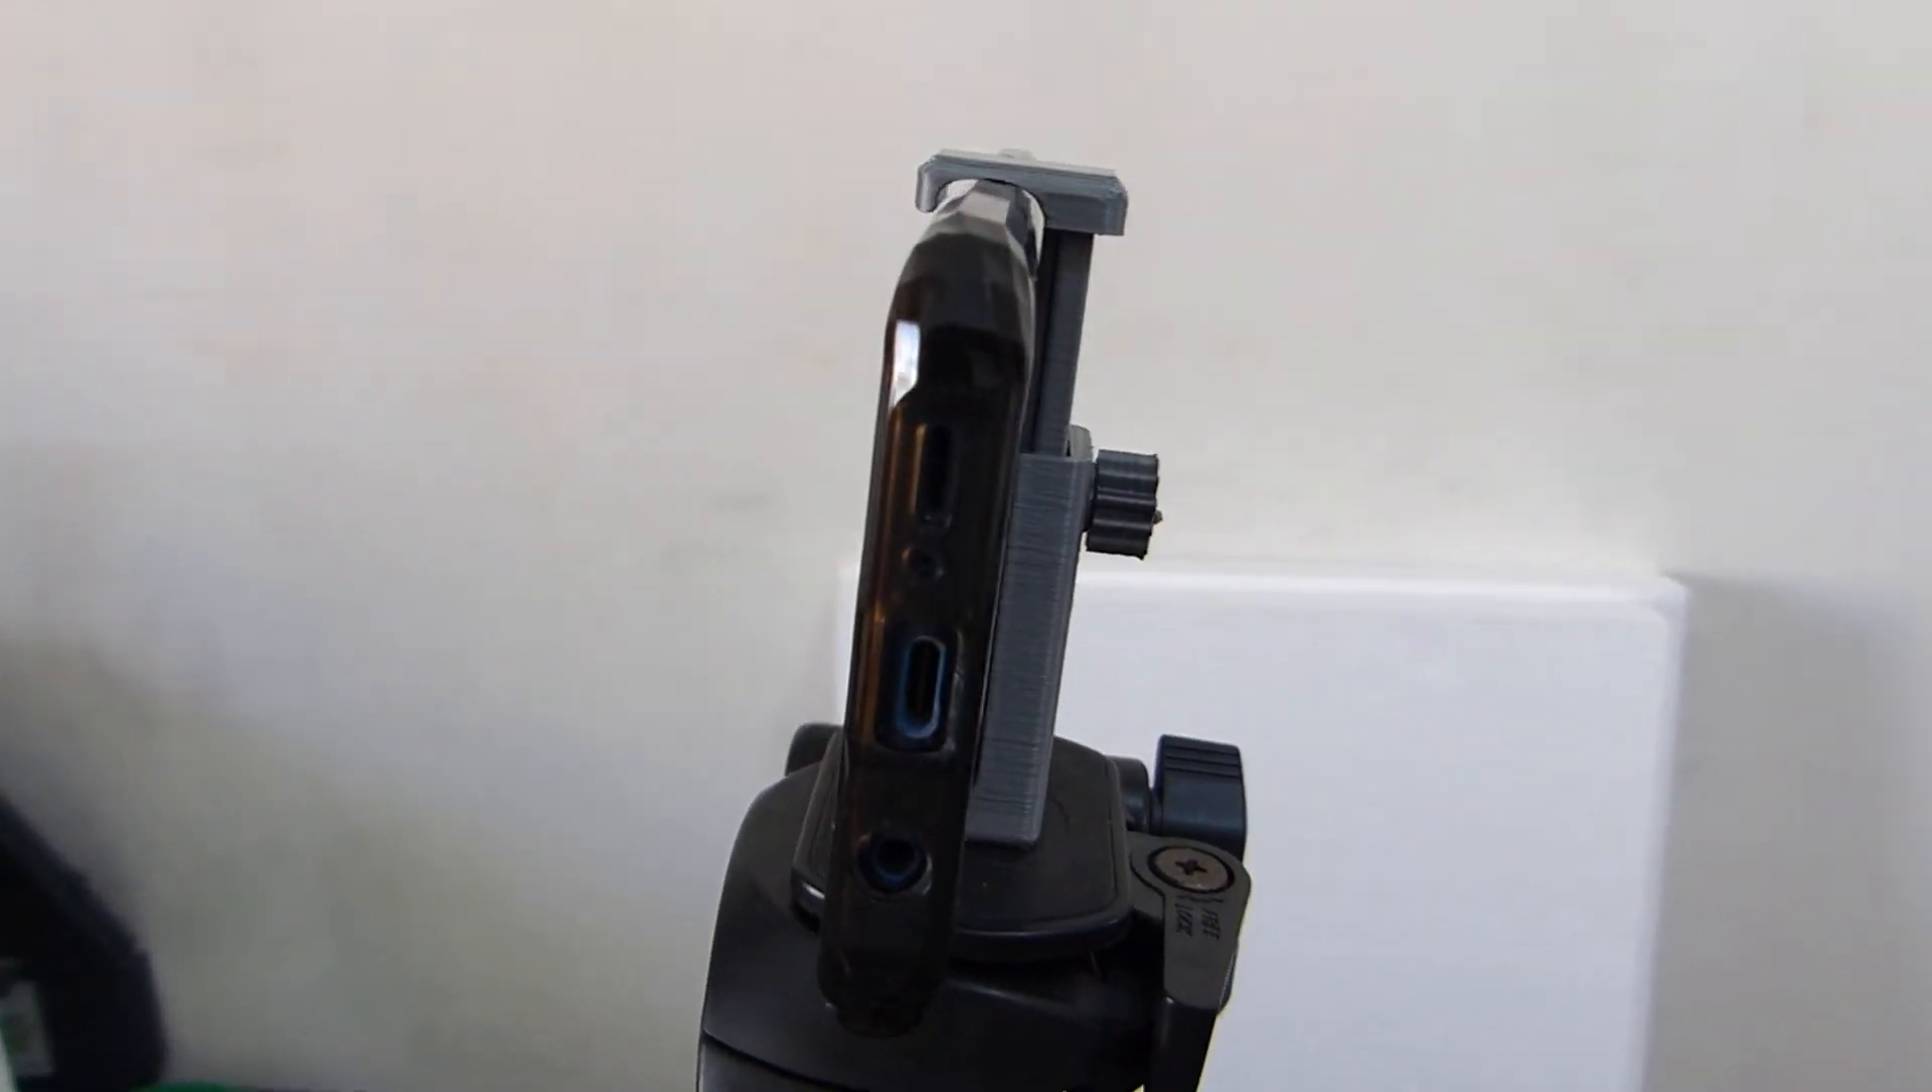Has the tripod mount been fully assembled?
Yes.